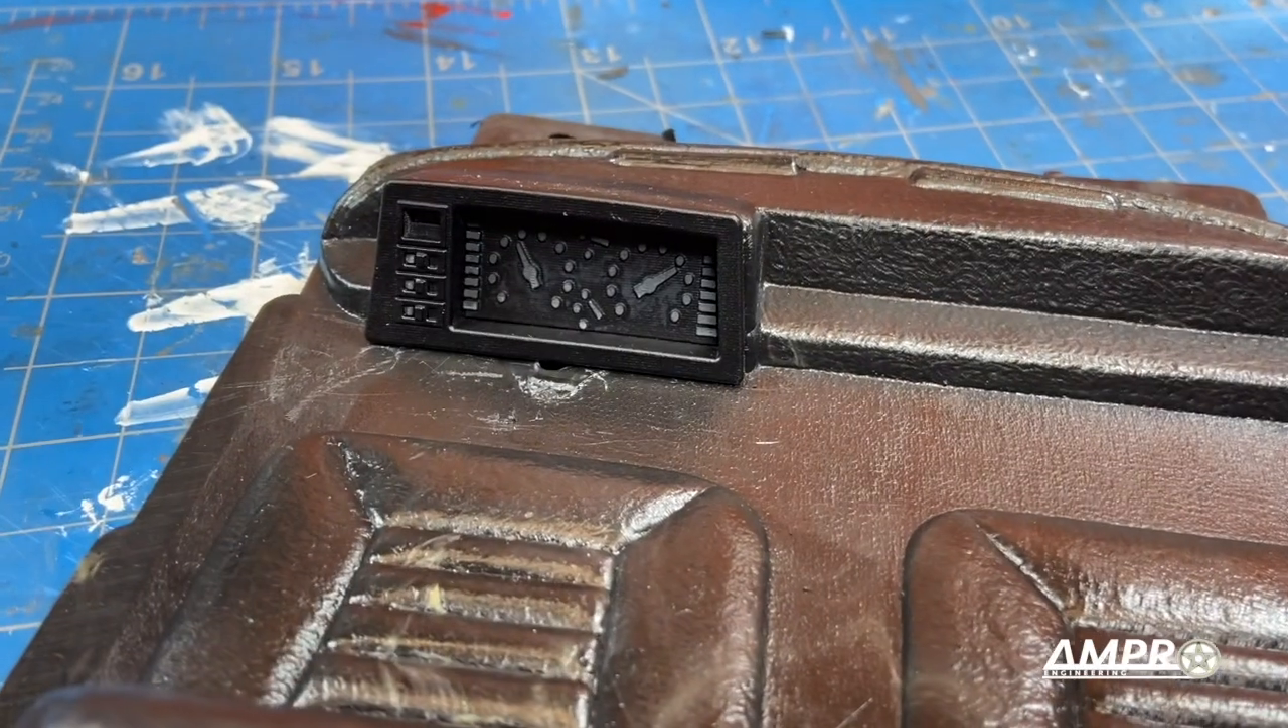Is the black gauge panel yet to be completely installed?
No.